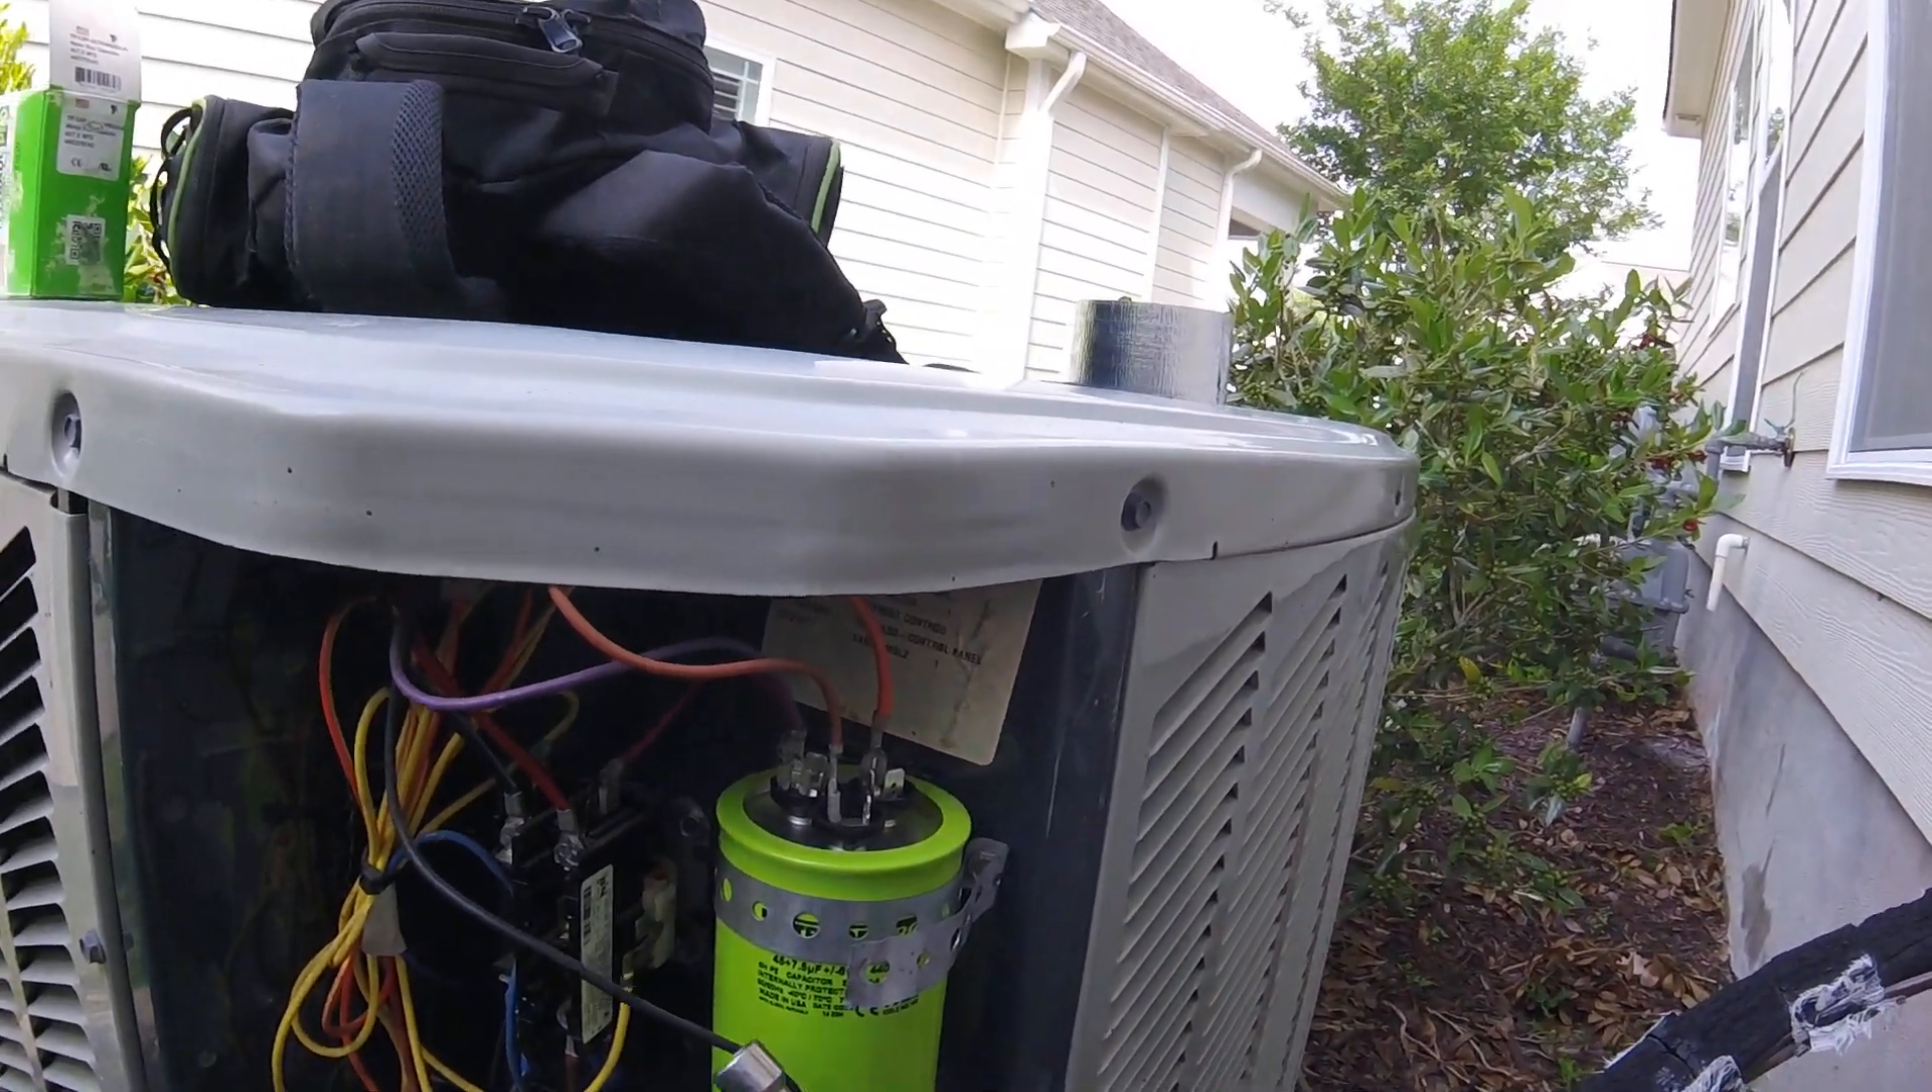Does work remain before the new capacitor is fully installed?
No.